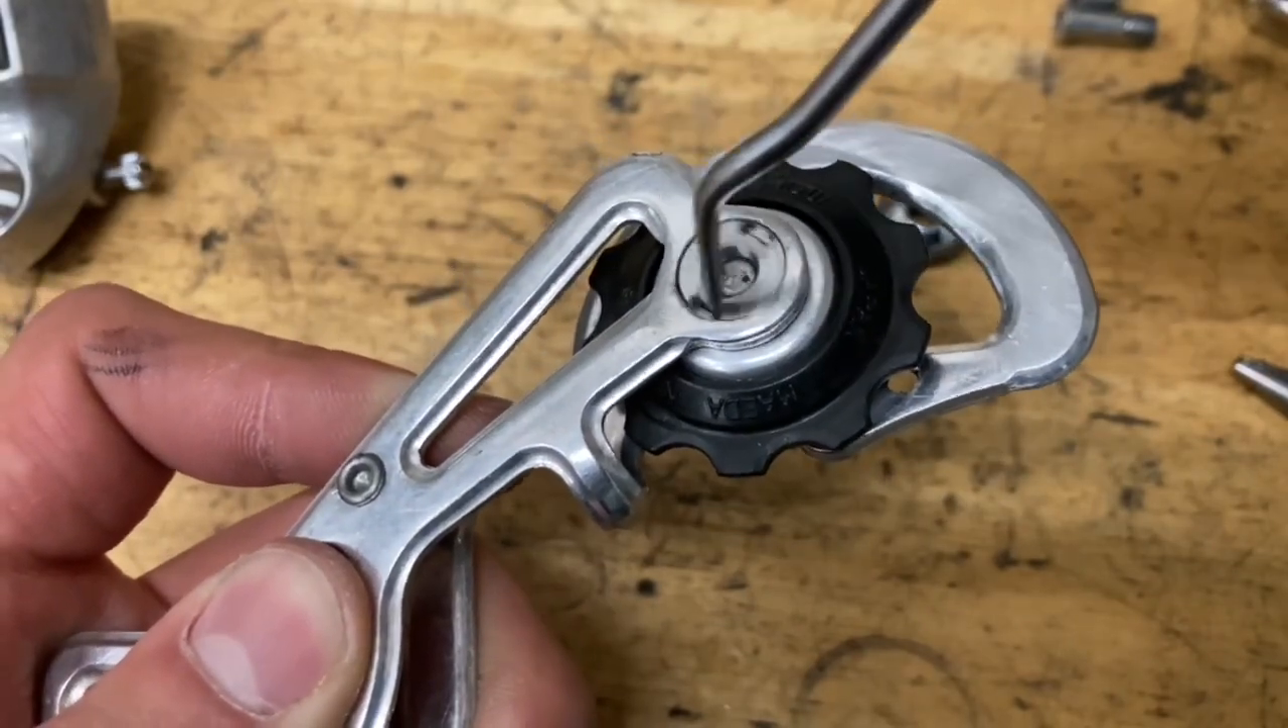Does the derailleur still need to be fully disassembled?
Yes.